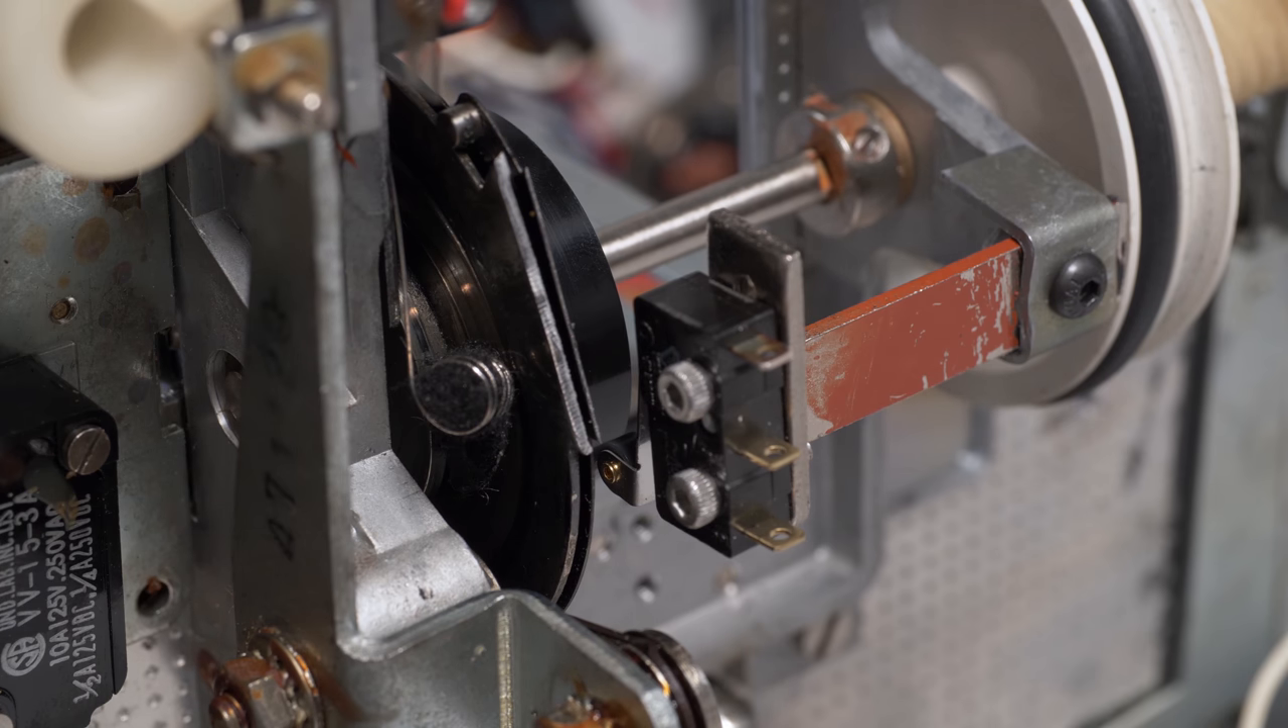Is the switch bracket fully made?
Yes.